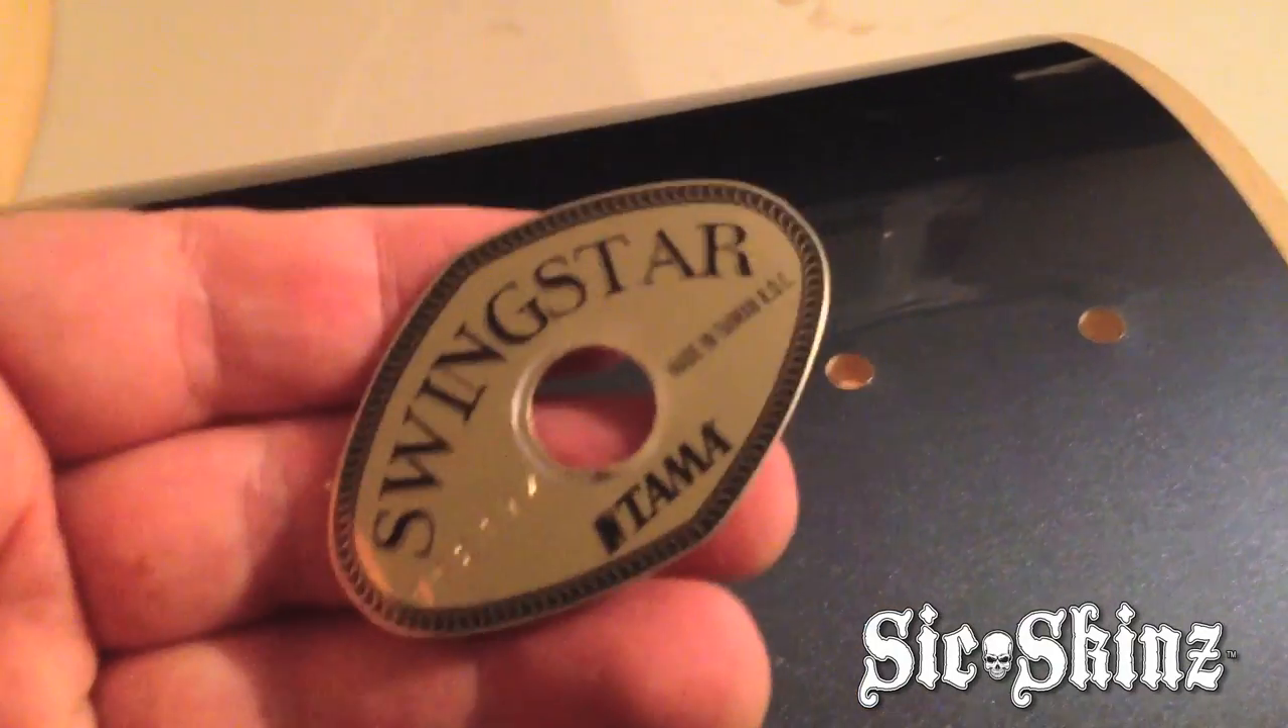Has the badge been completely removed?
Yes.